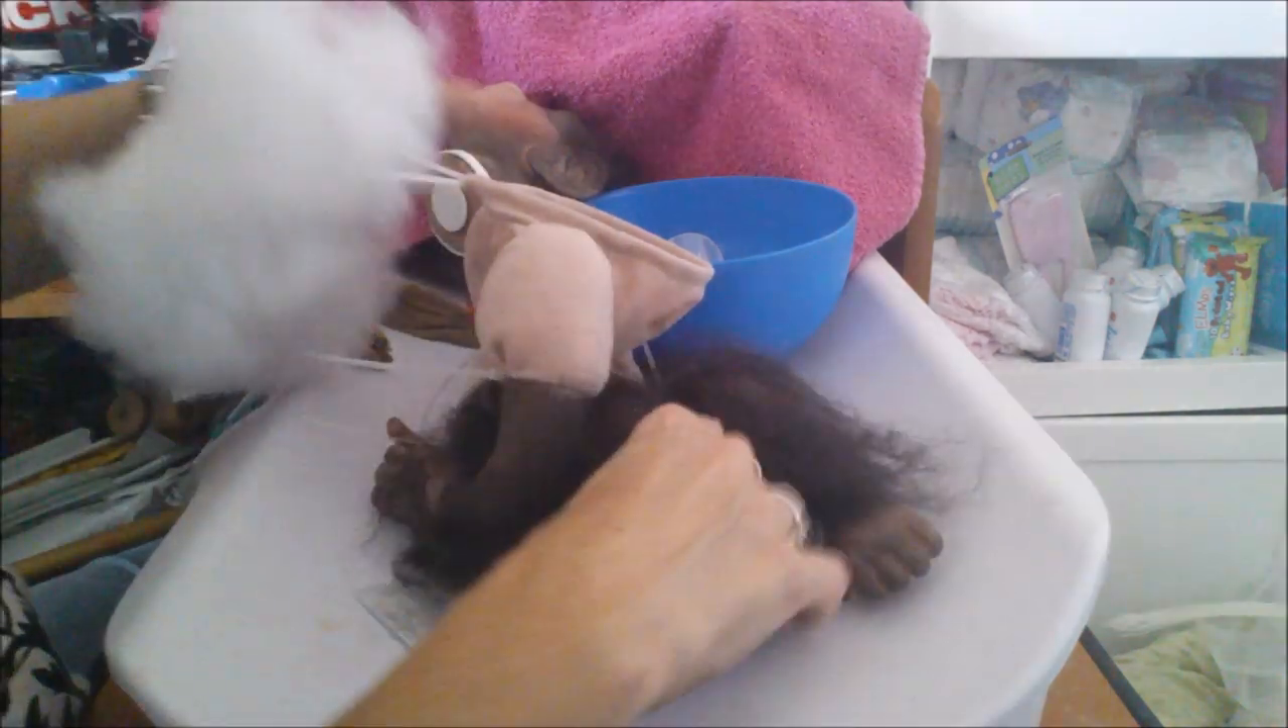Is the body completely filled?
No.